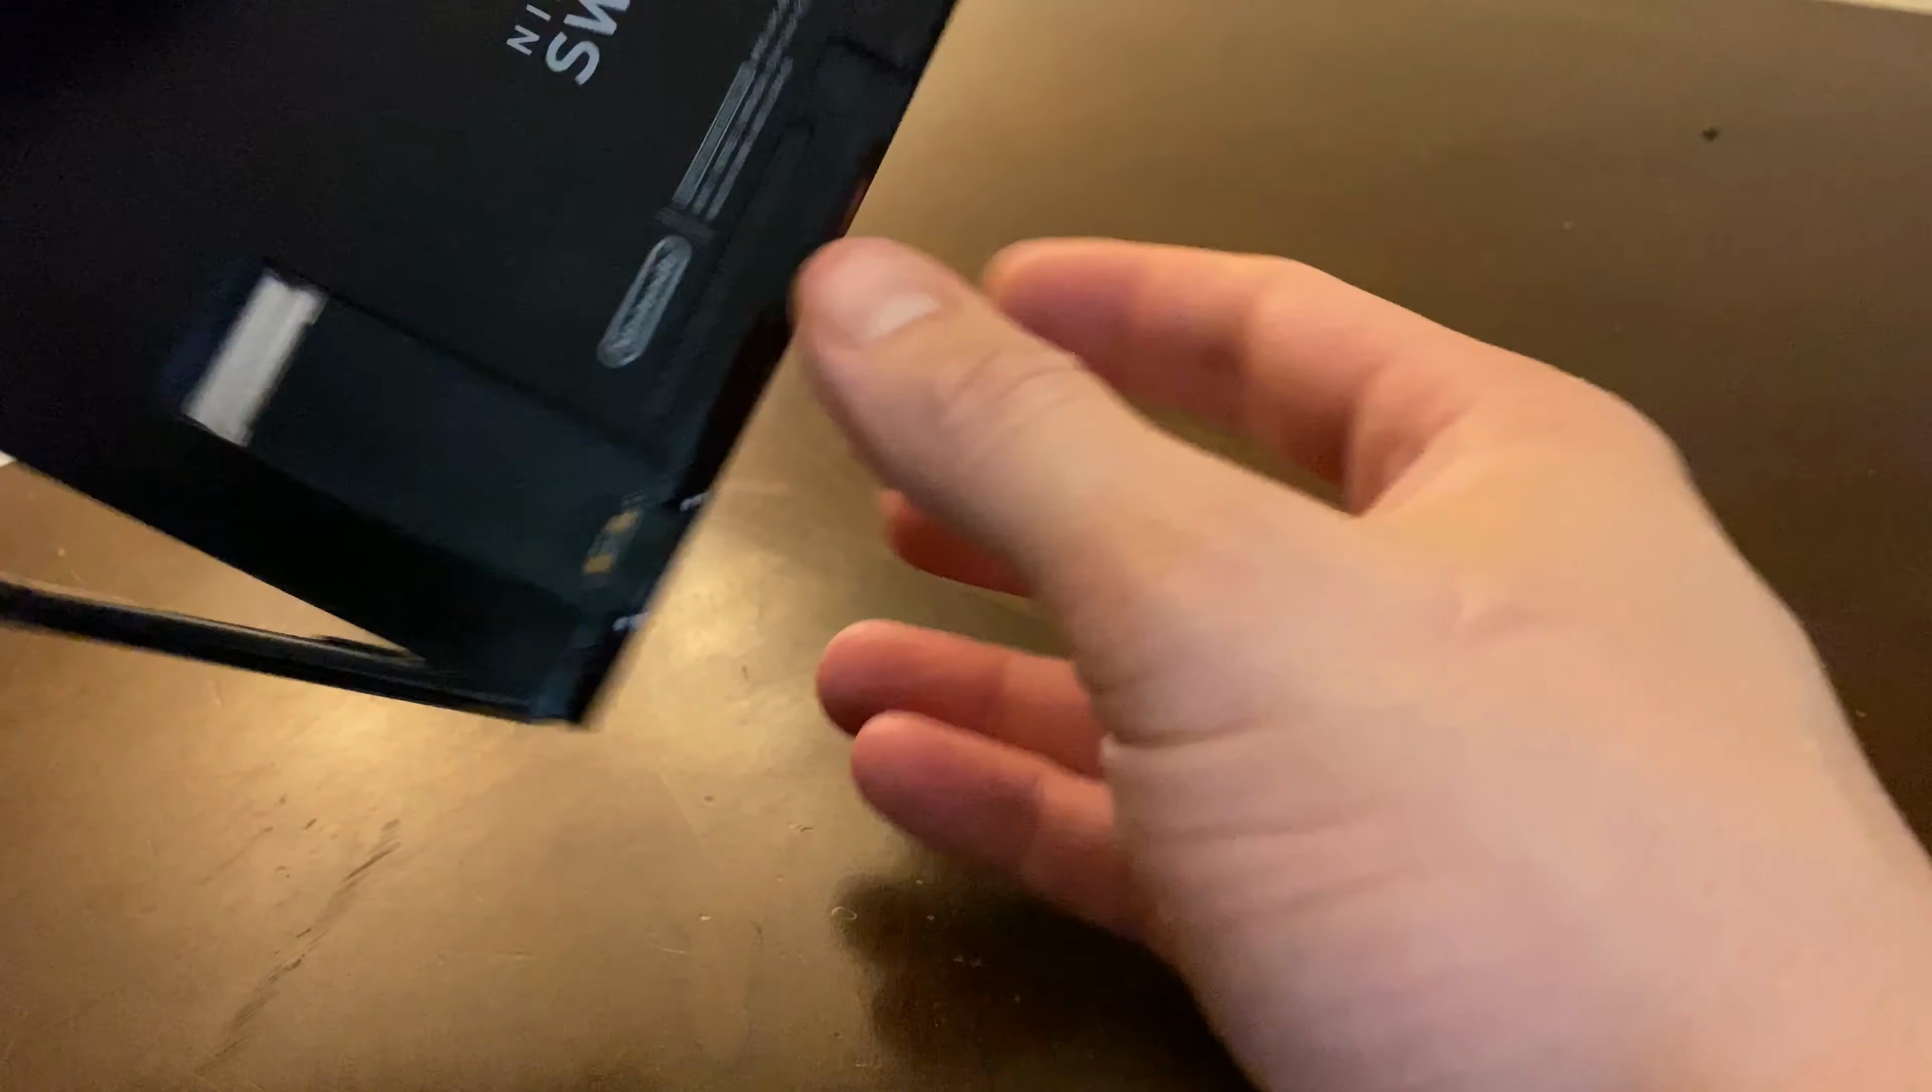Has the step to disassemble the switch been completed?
No.